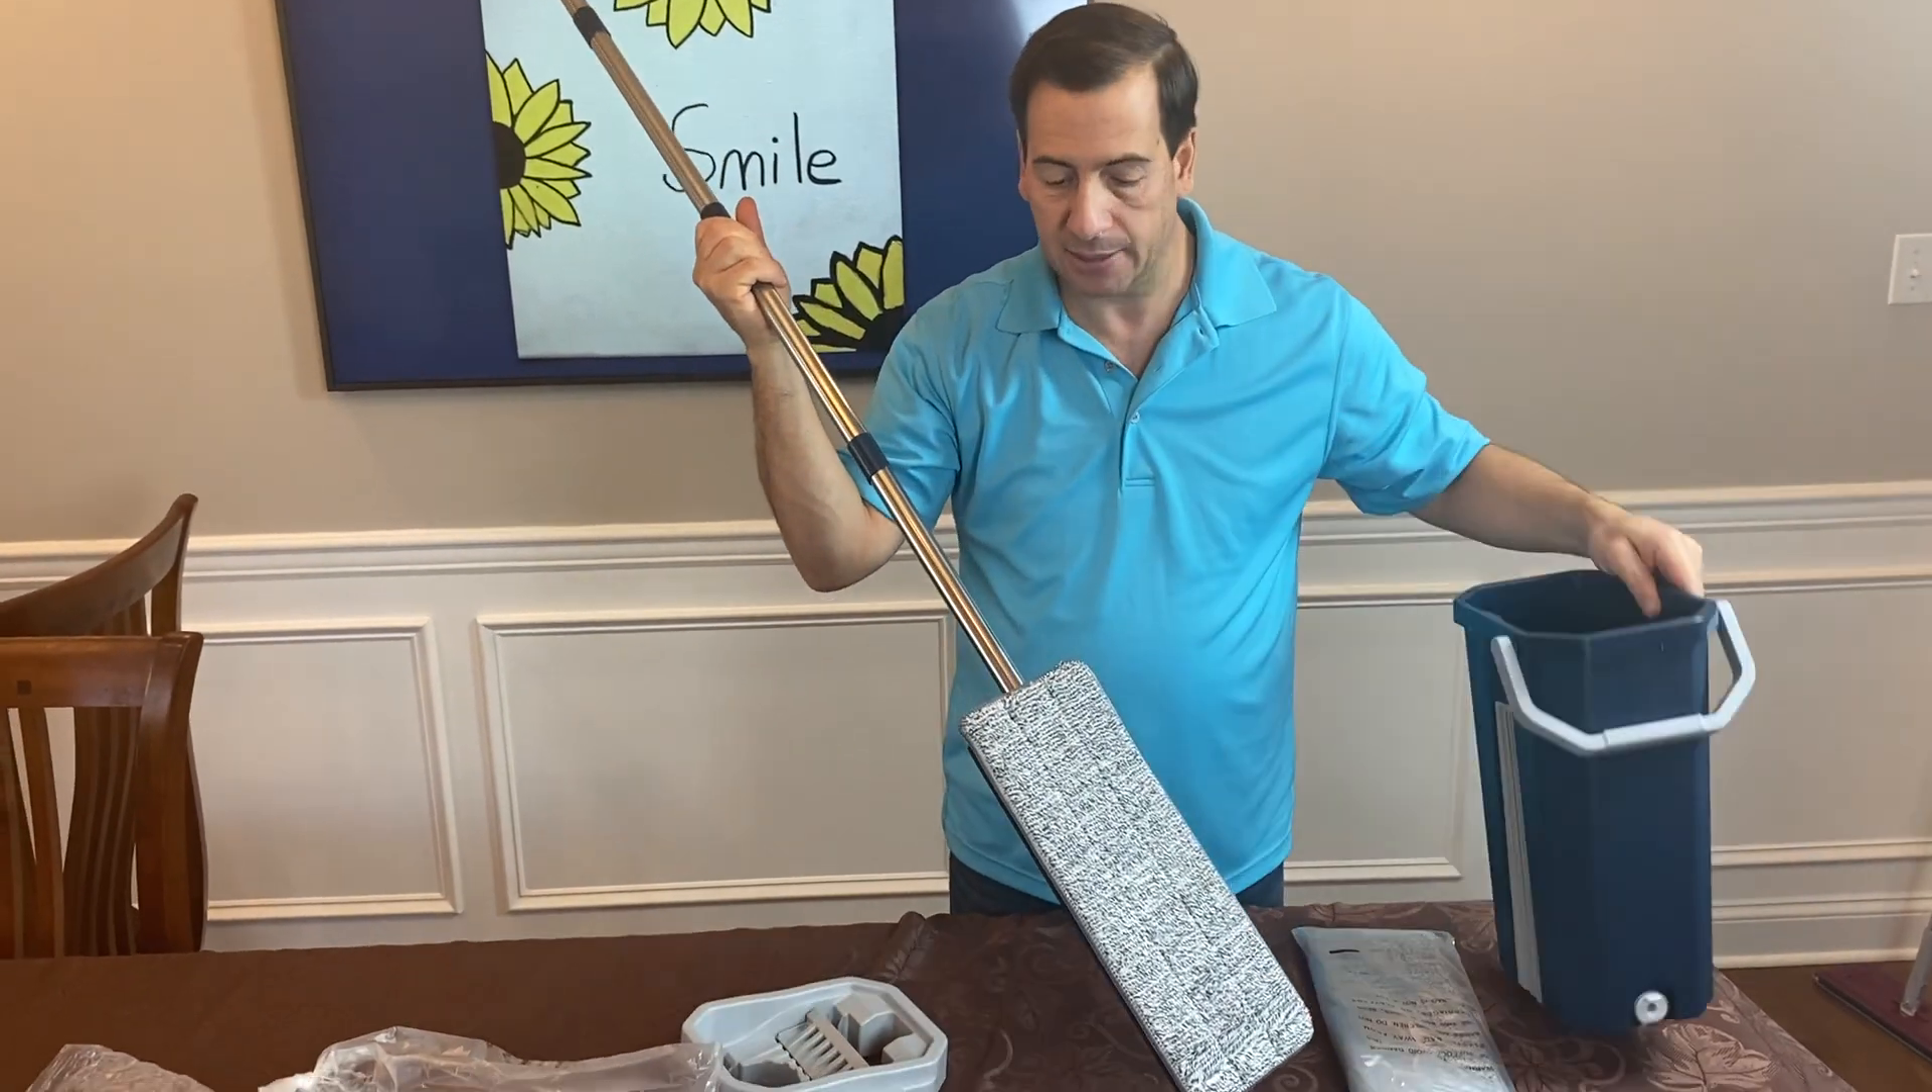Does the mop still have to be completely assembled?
No.